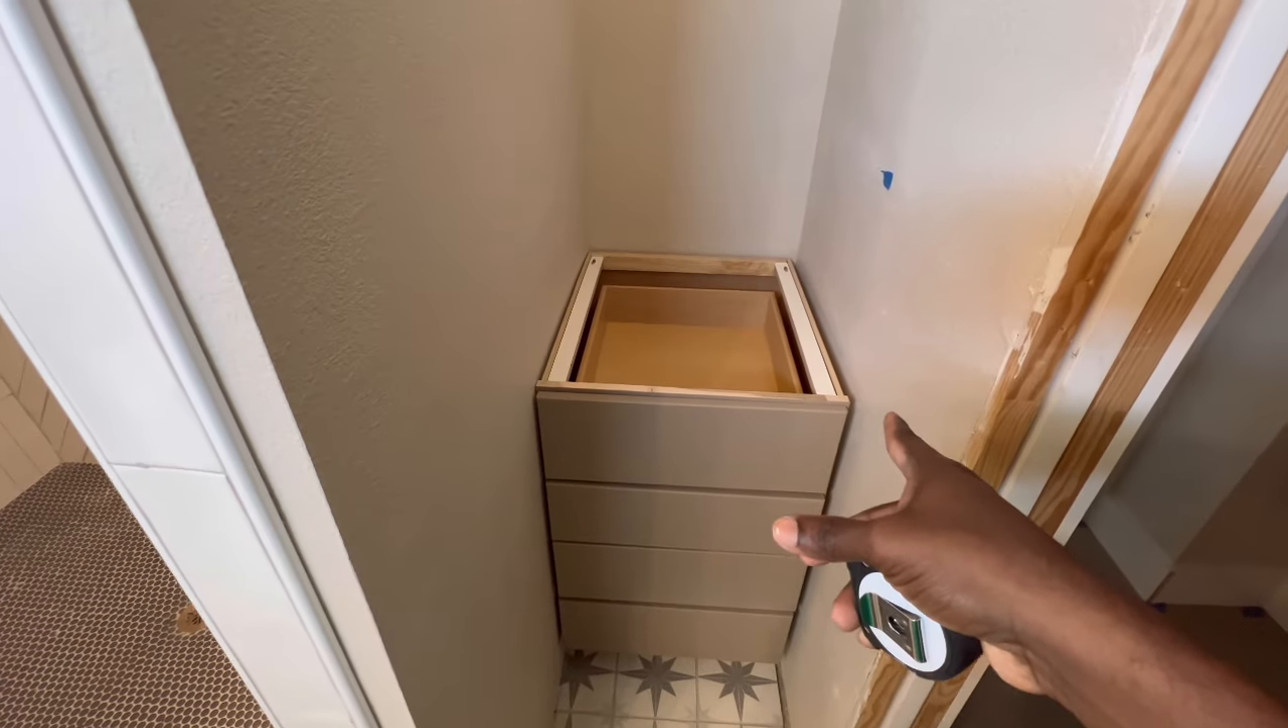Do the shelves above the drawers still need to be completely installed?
Yes.